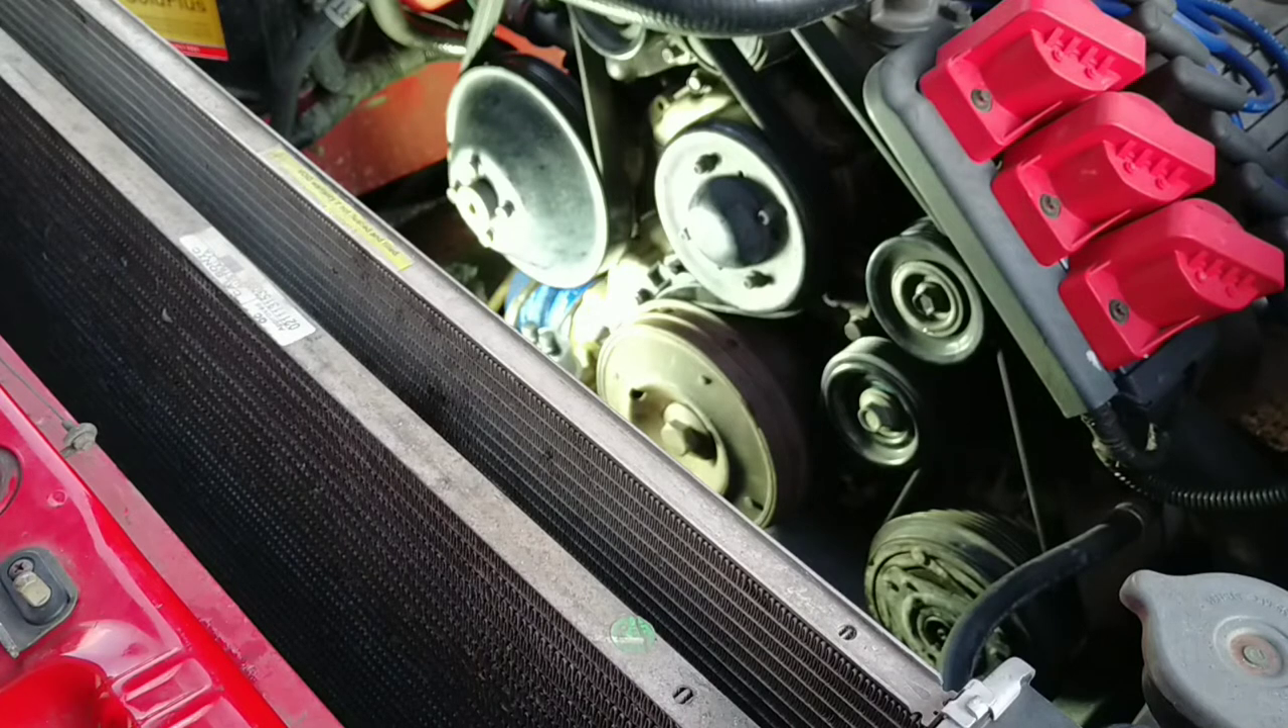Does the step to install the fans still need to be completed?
Yes.